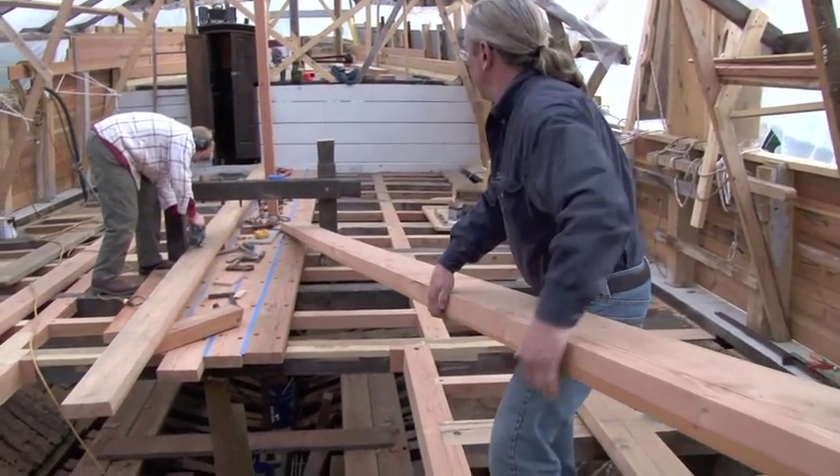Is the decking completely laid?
No.